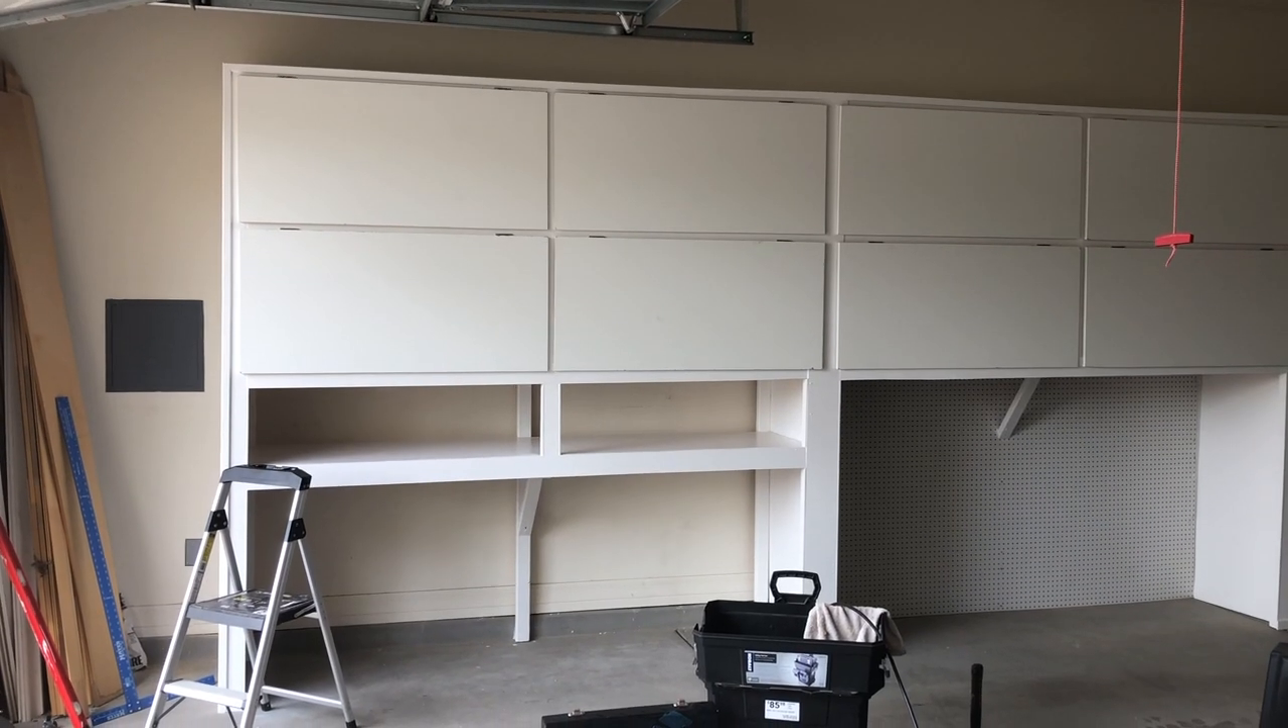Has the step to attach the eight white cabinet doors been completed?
Yes.